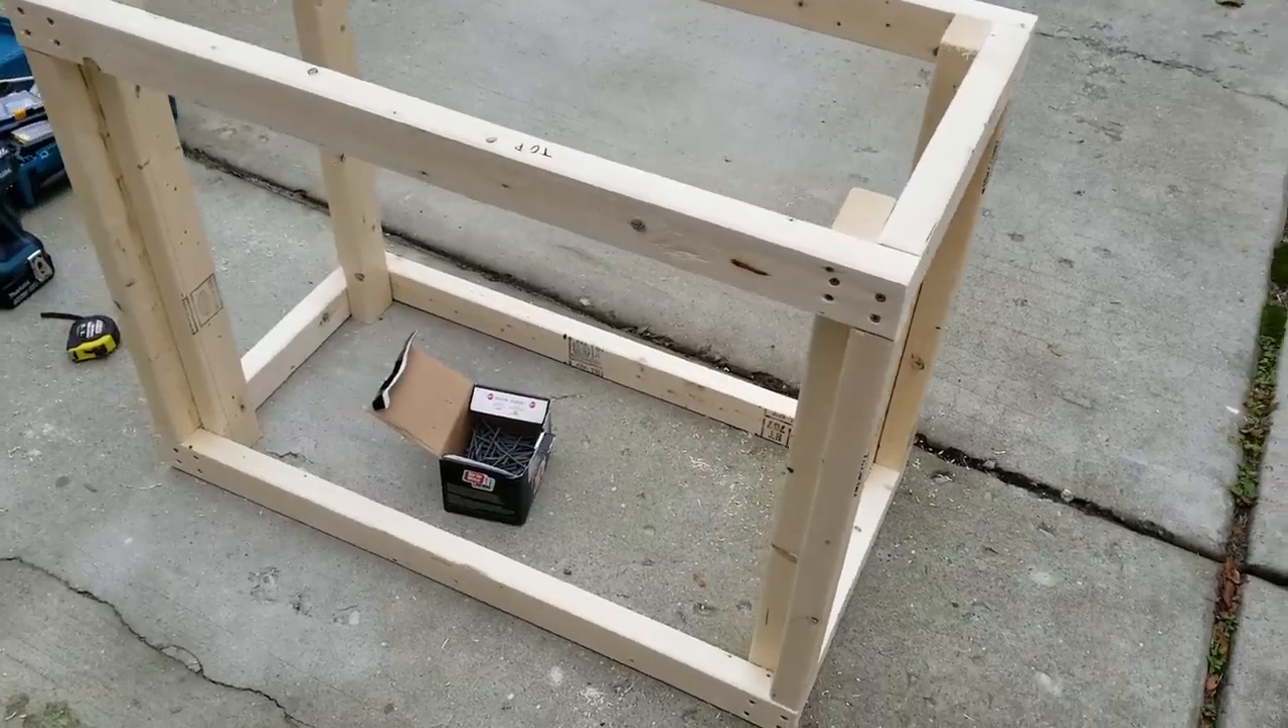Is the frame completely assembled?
Yes.